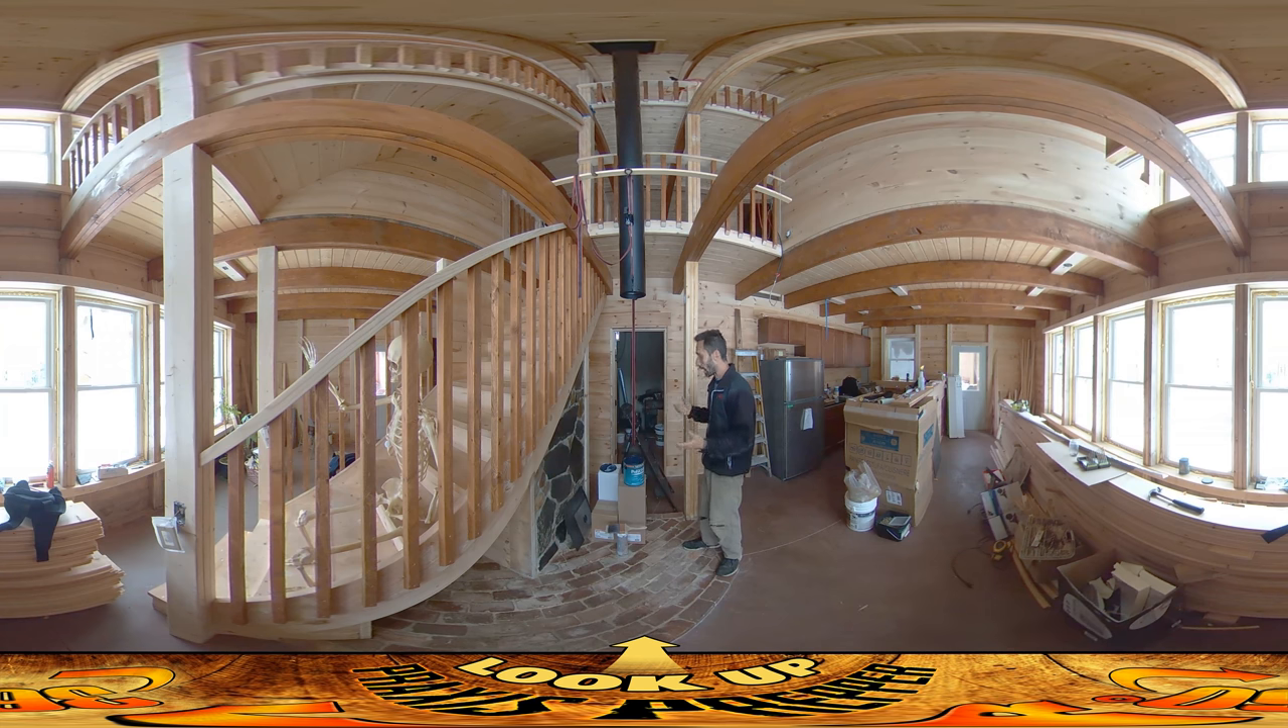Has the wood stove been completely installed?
No.